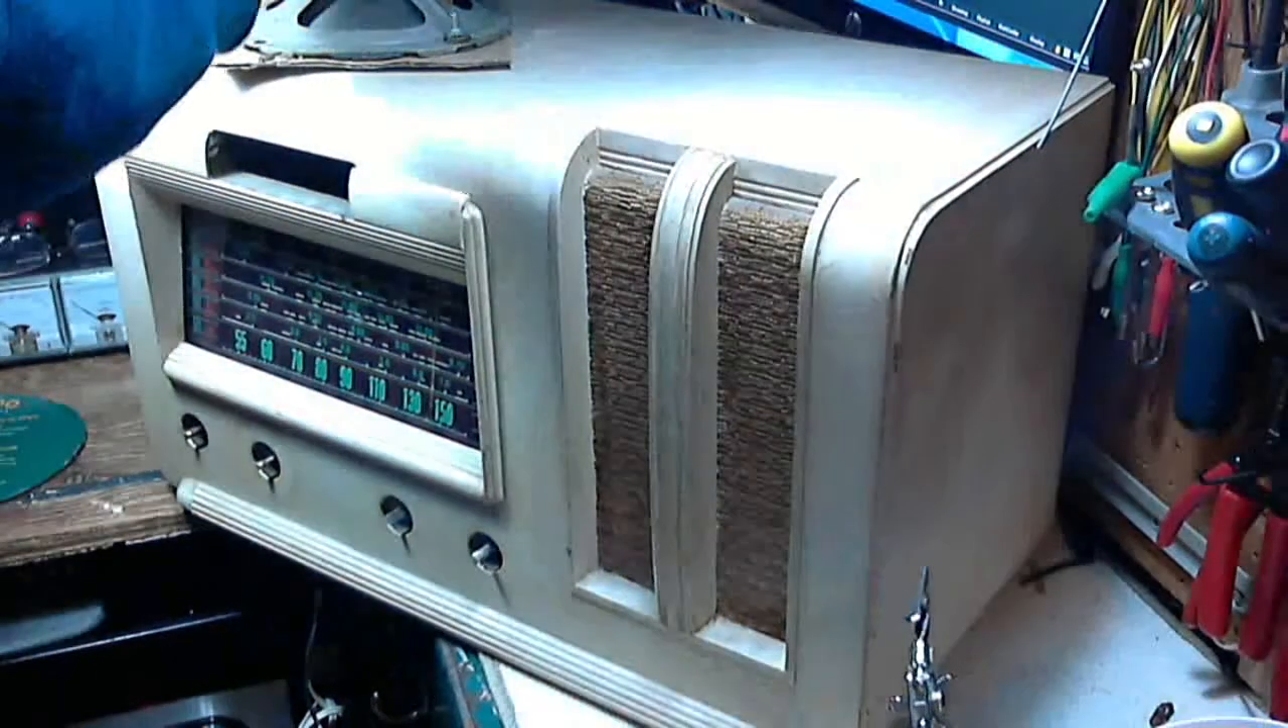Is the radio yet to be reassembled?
Yes.